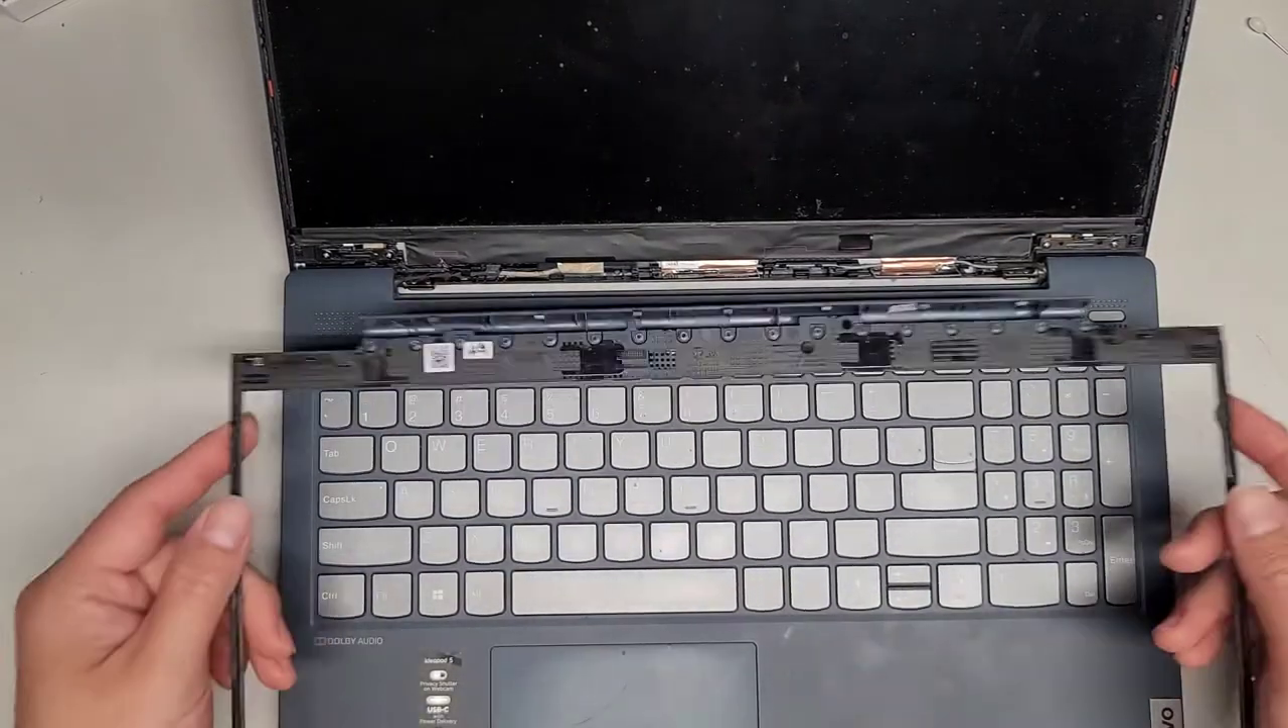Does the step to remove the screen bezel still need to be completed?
No.